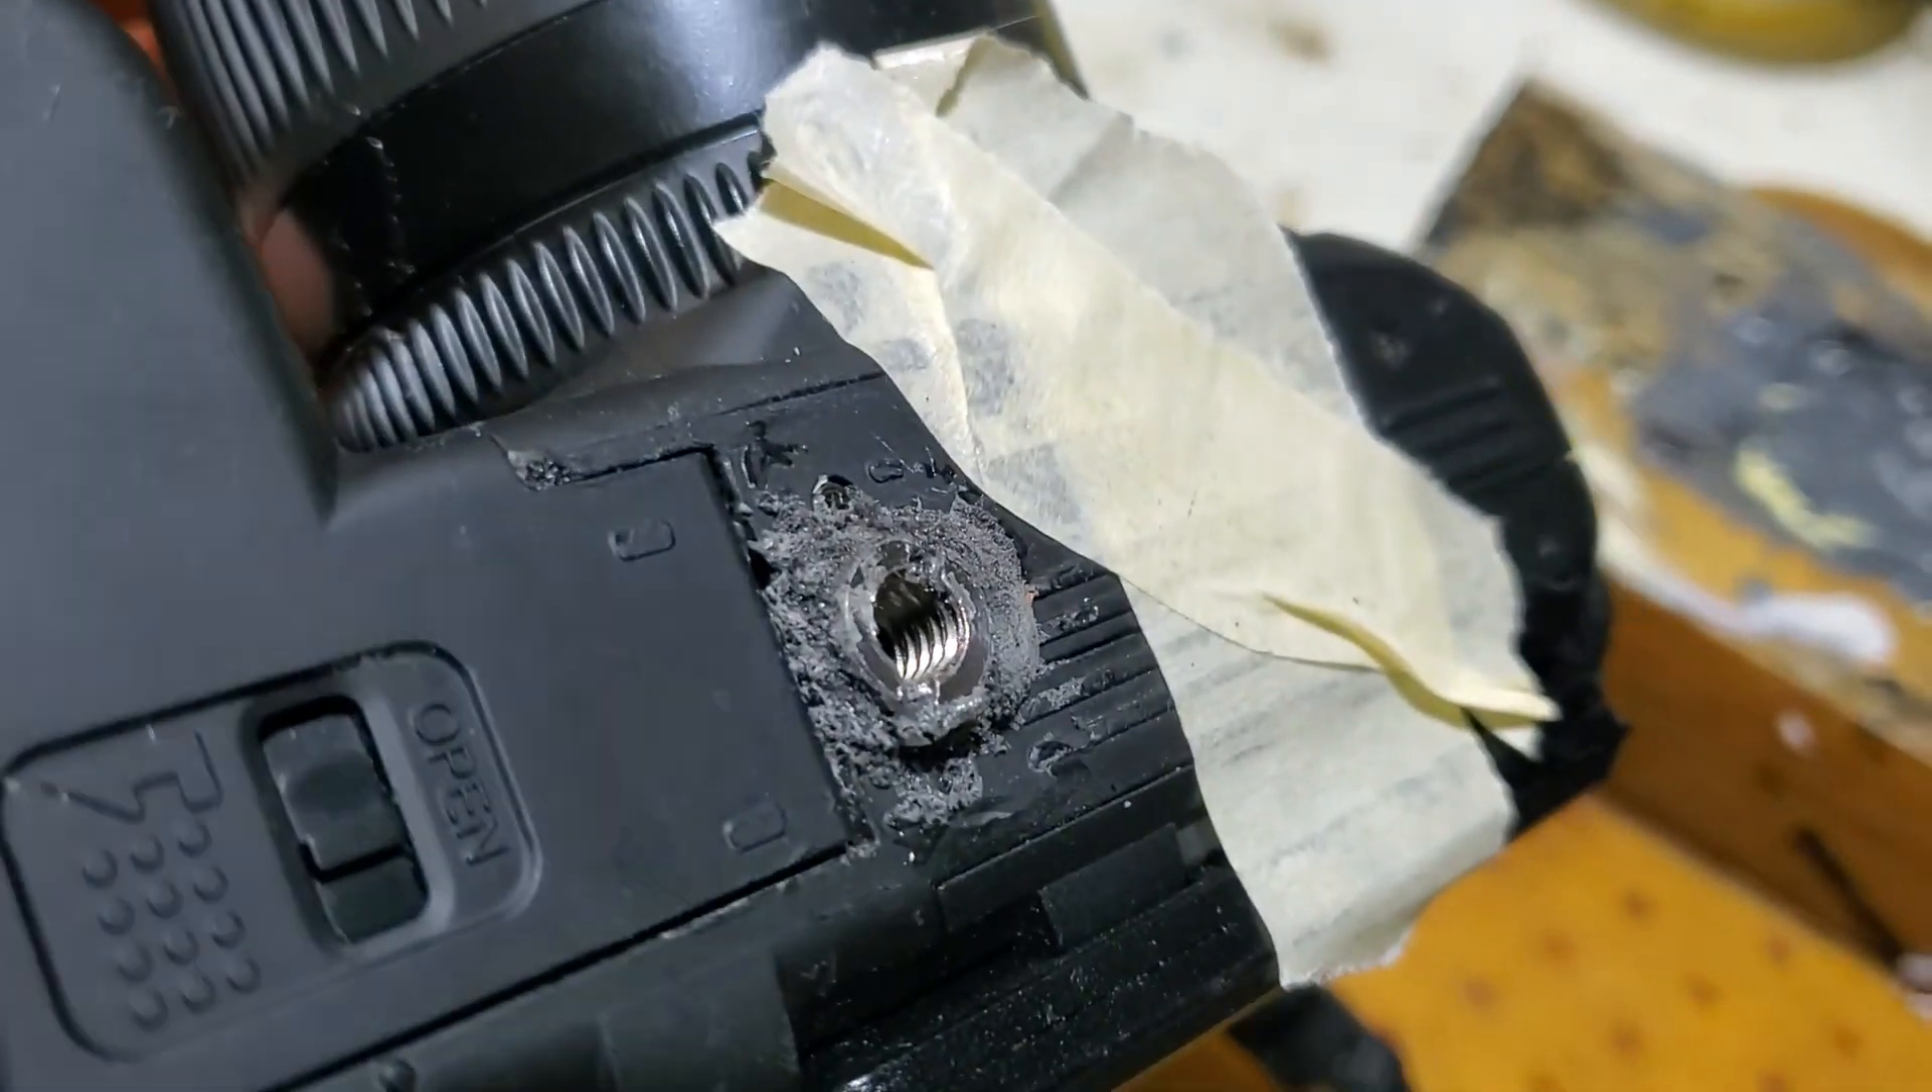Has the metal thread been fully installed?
Yes.